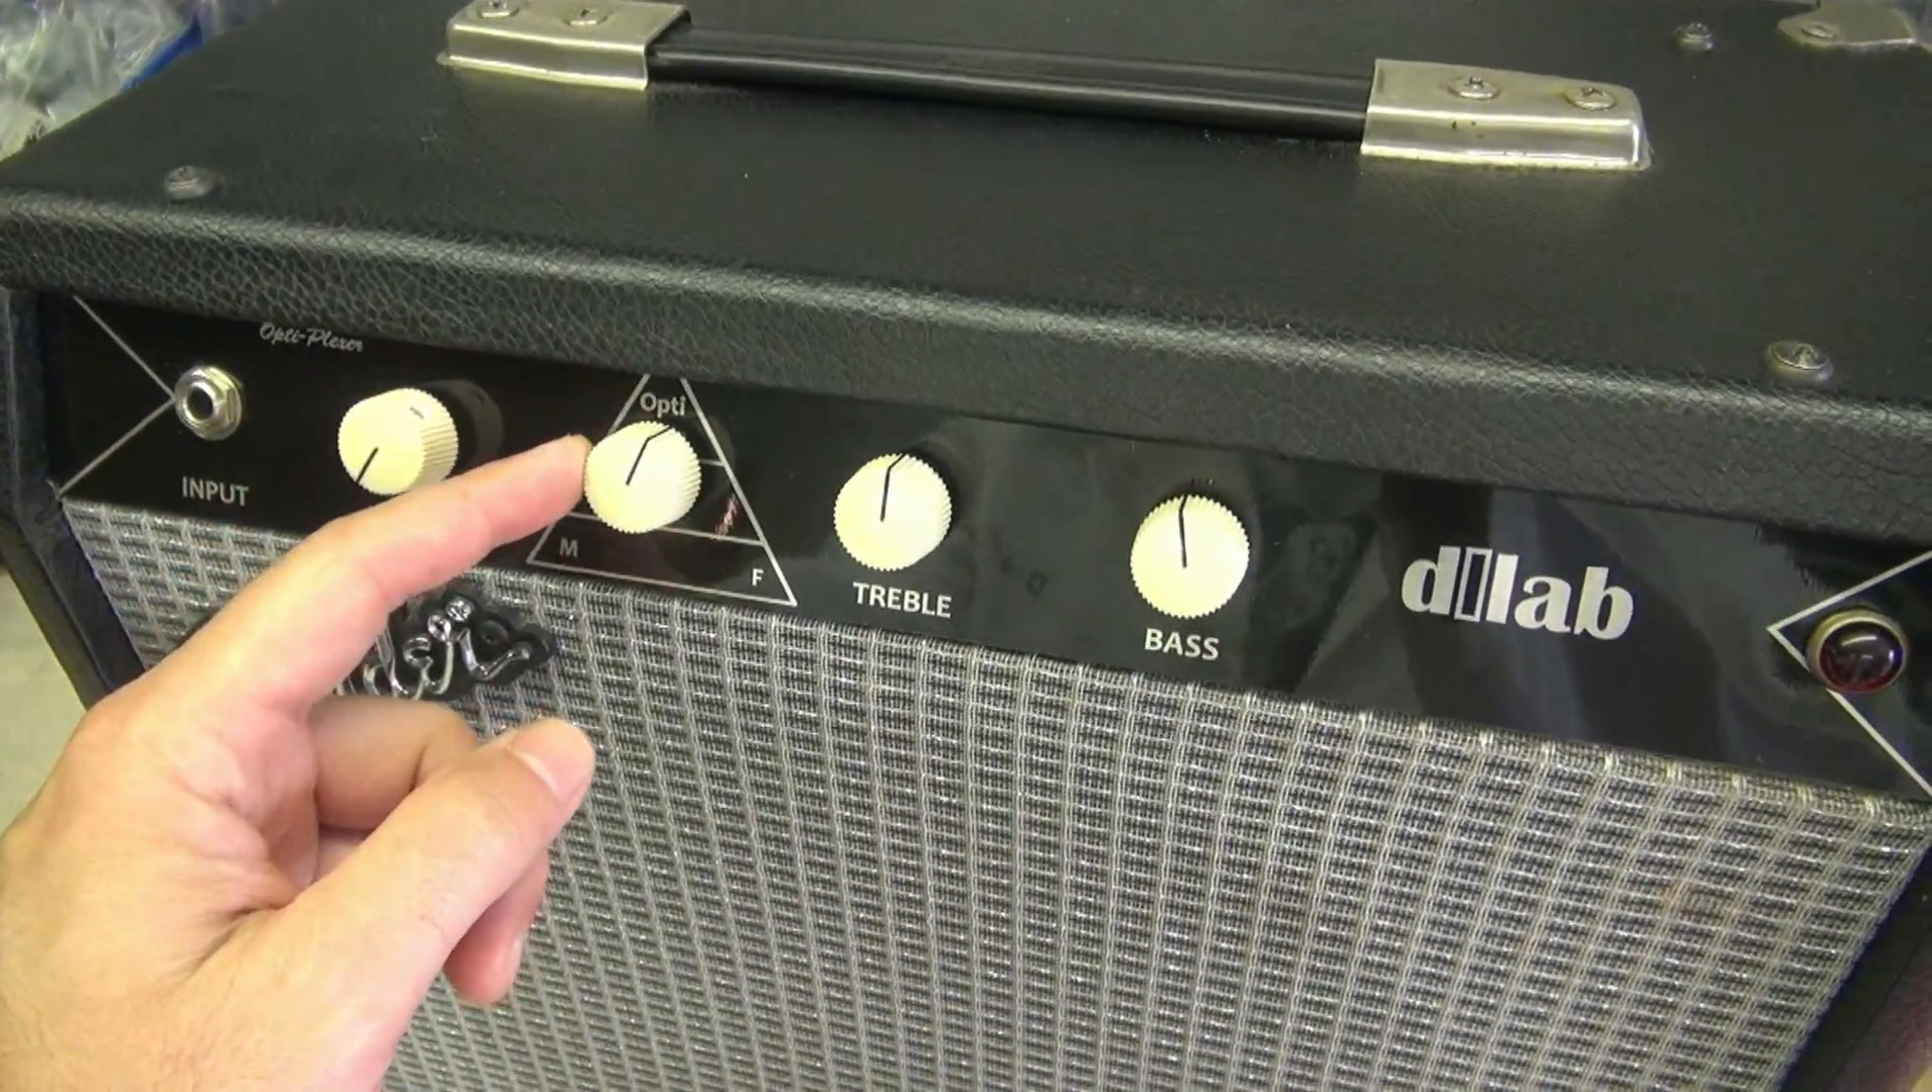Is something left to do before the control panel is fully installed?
No.